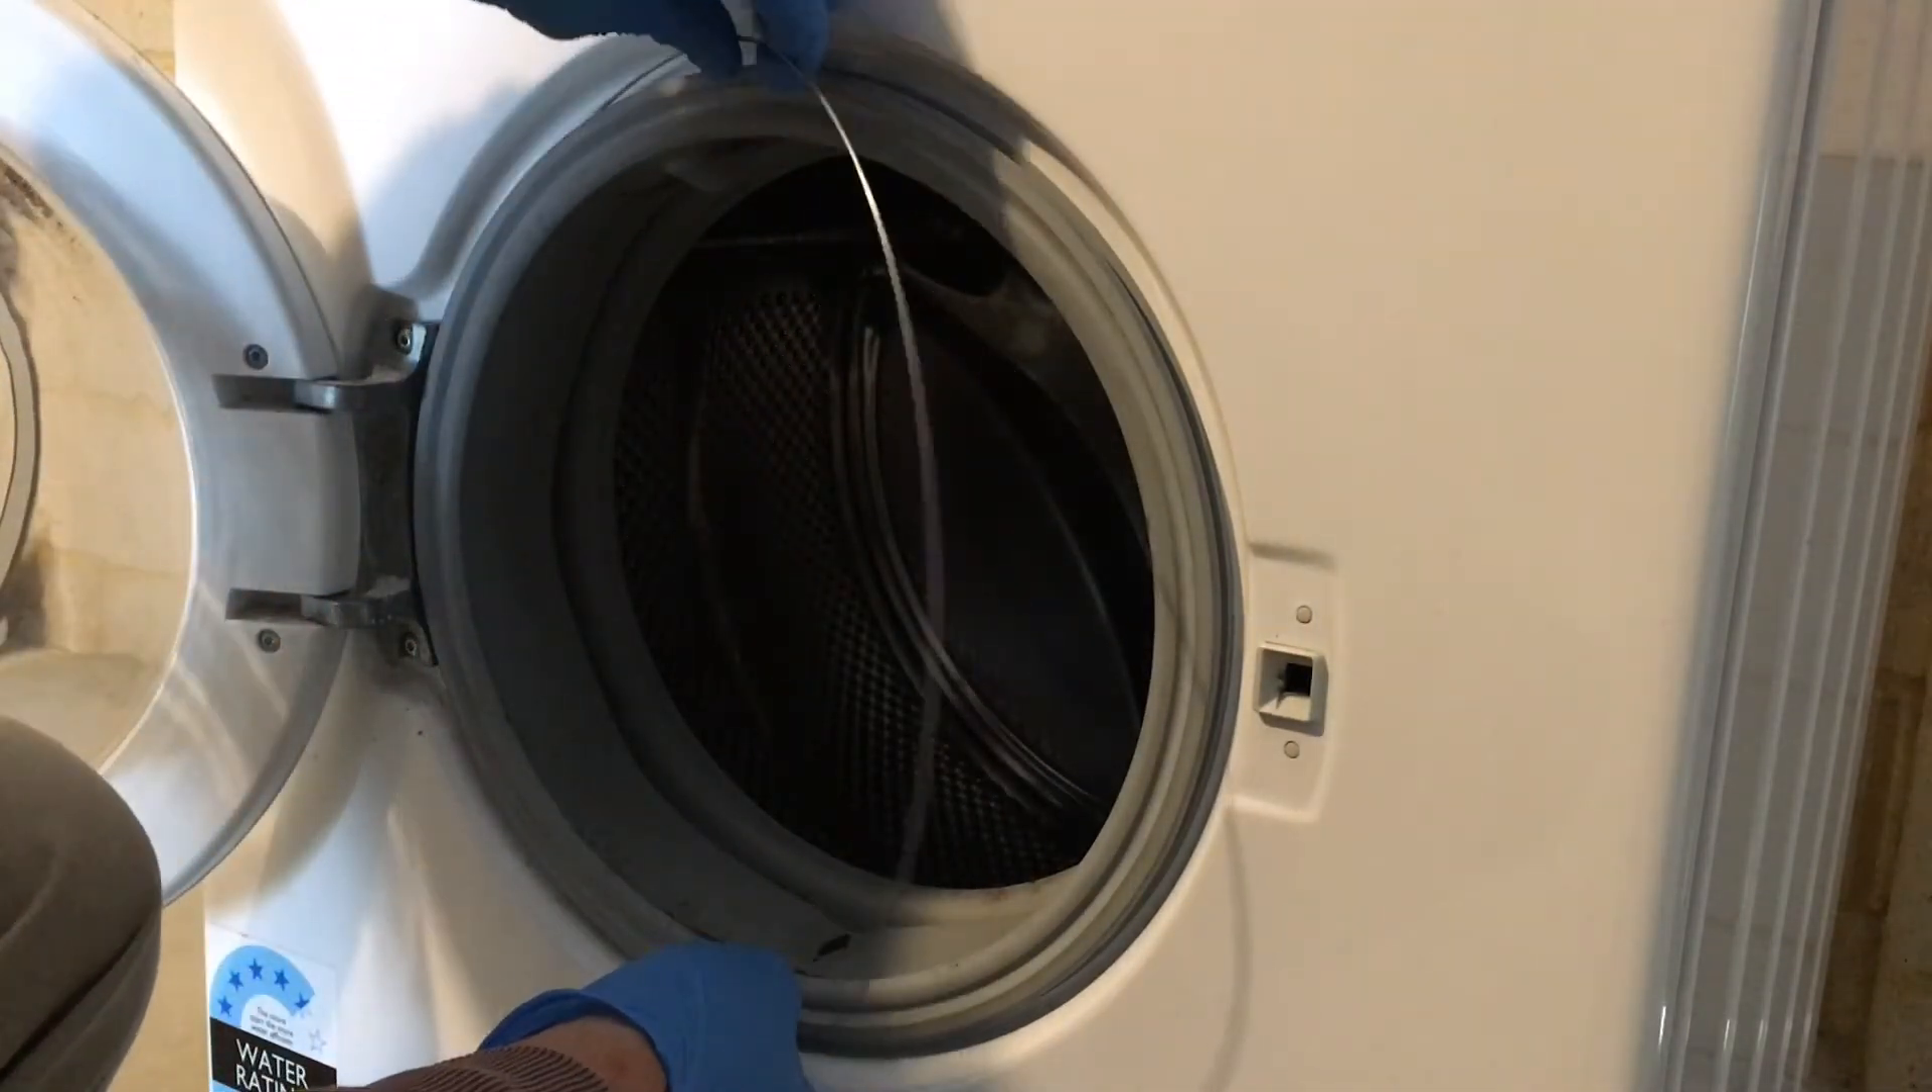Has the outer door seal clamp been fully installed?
No.